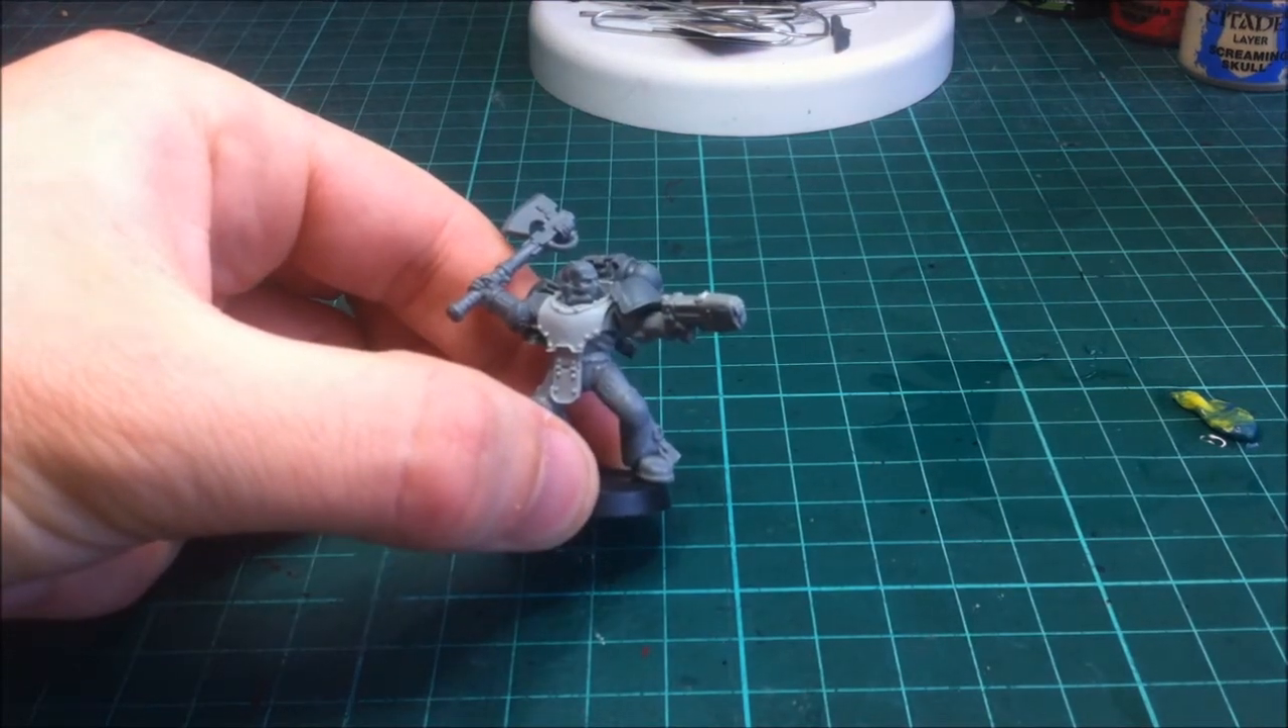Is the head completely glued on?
Yes.